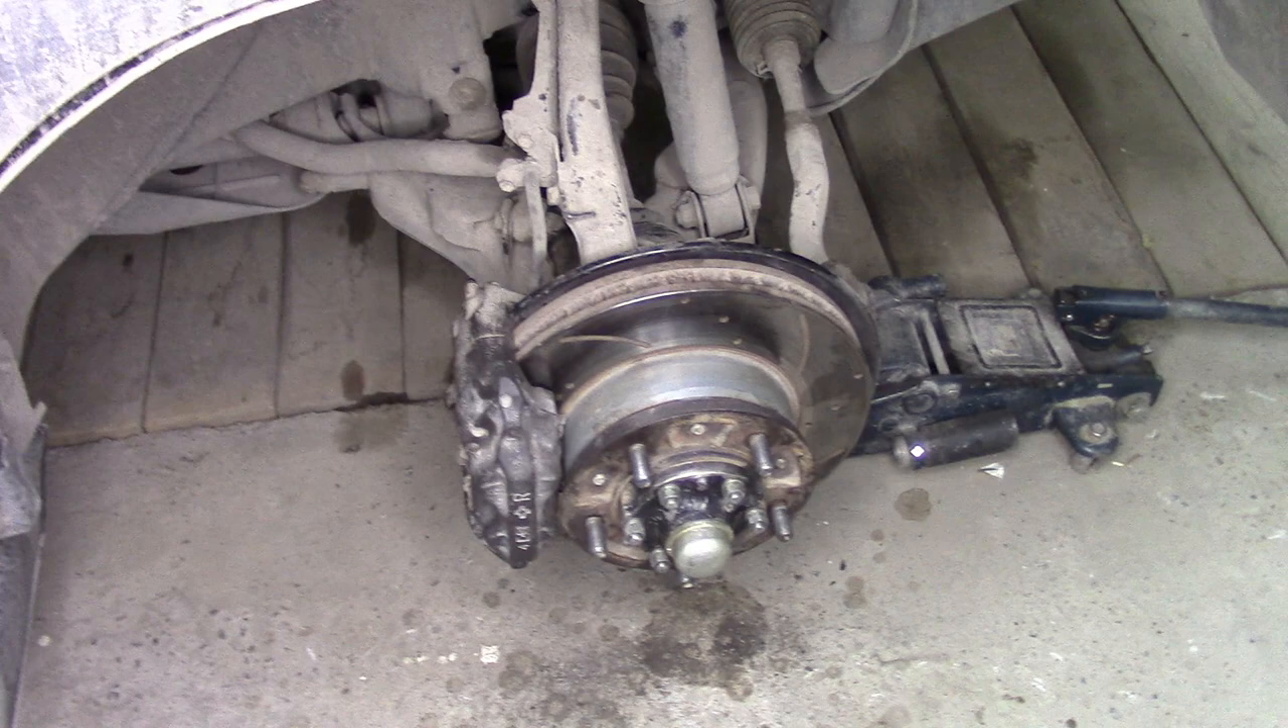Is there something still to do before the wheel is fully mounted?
Yes.